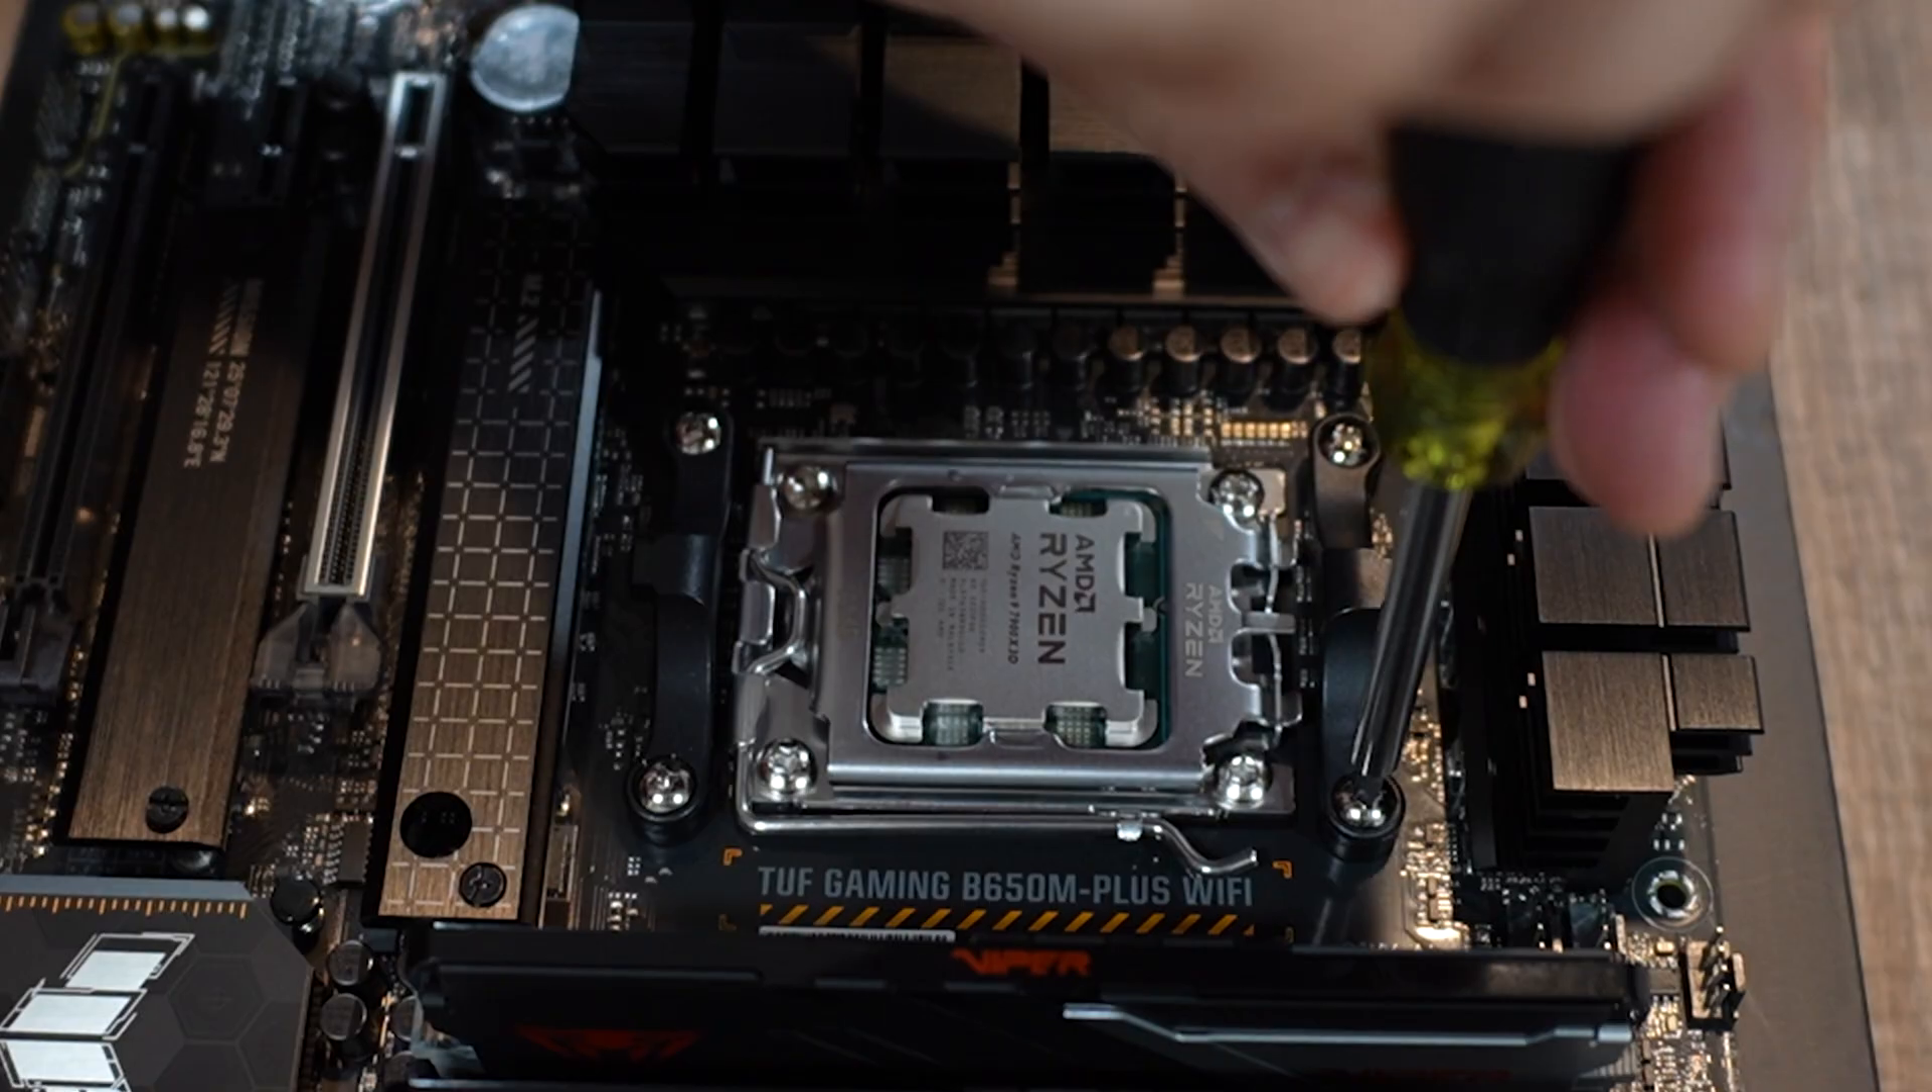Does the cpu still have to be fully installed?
No.